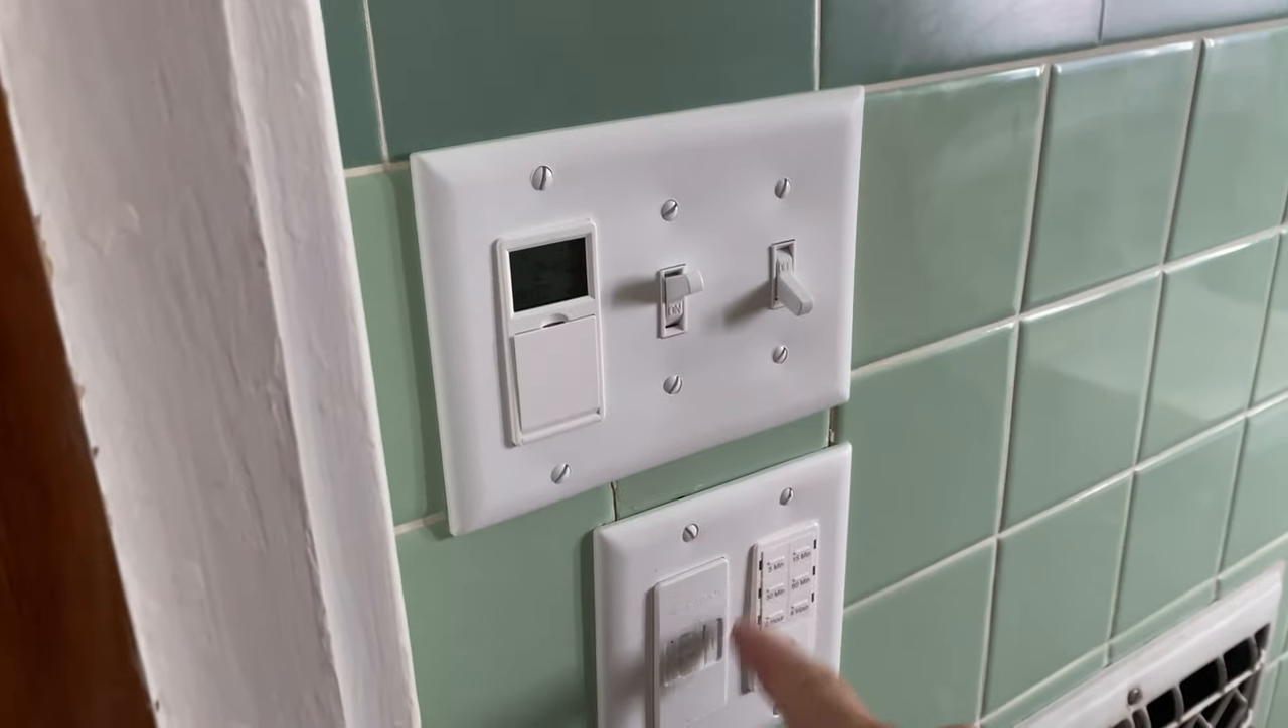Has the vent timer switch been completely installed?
Yes.